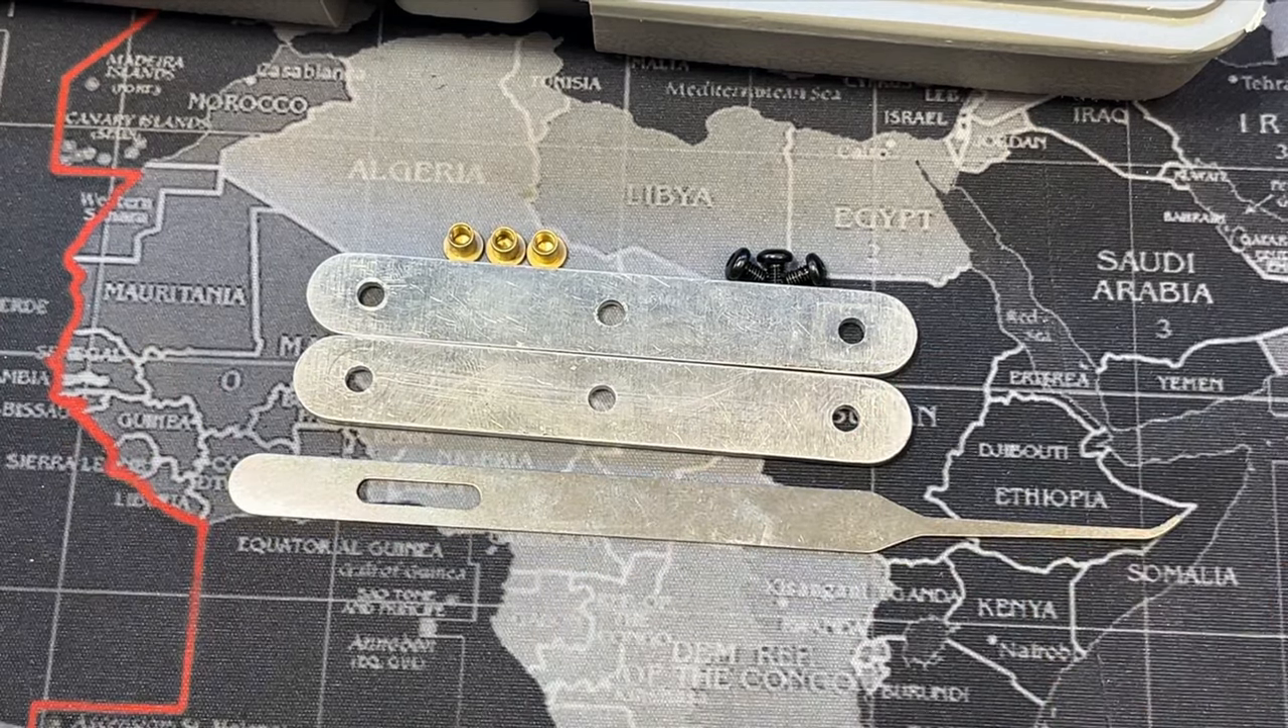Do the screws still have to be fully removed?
No.